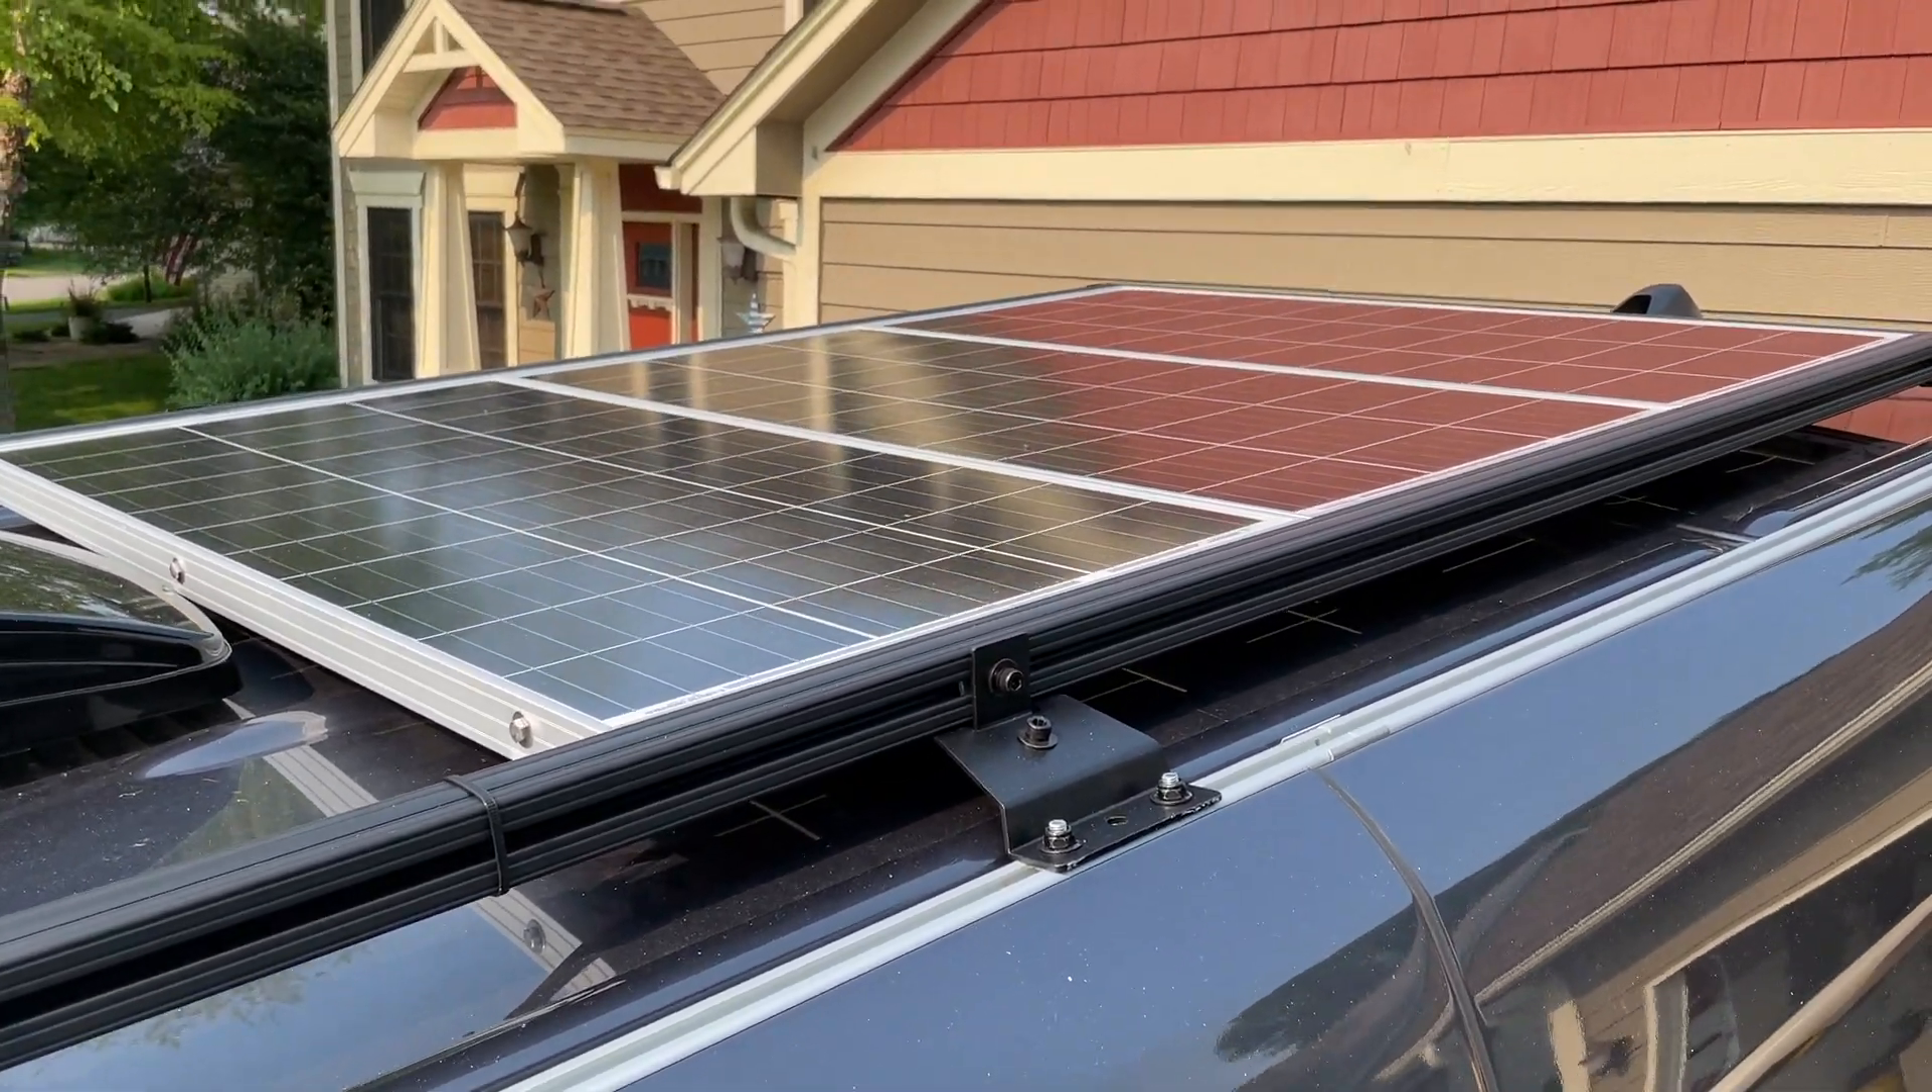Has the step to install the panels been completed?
Yes.